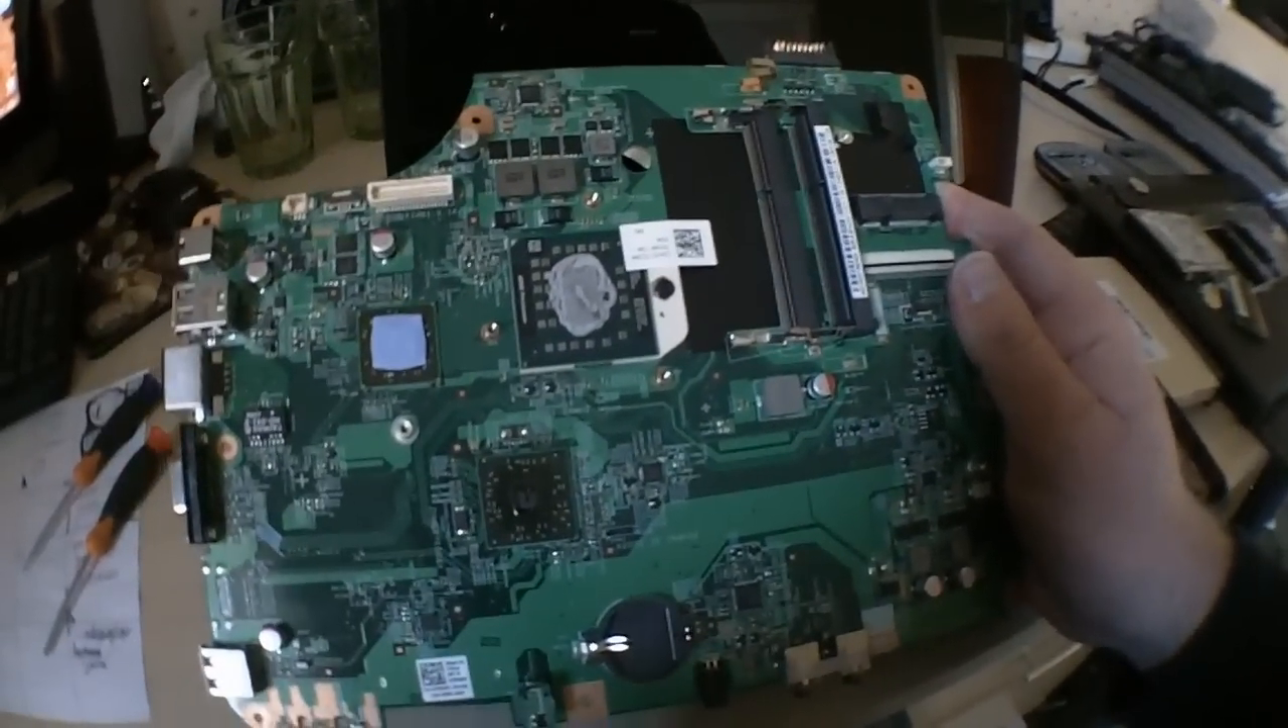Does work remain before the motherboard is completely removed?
No.